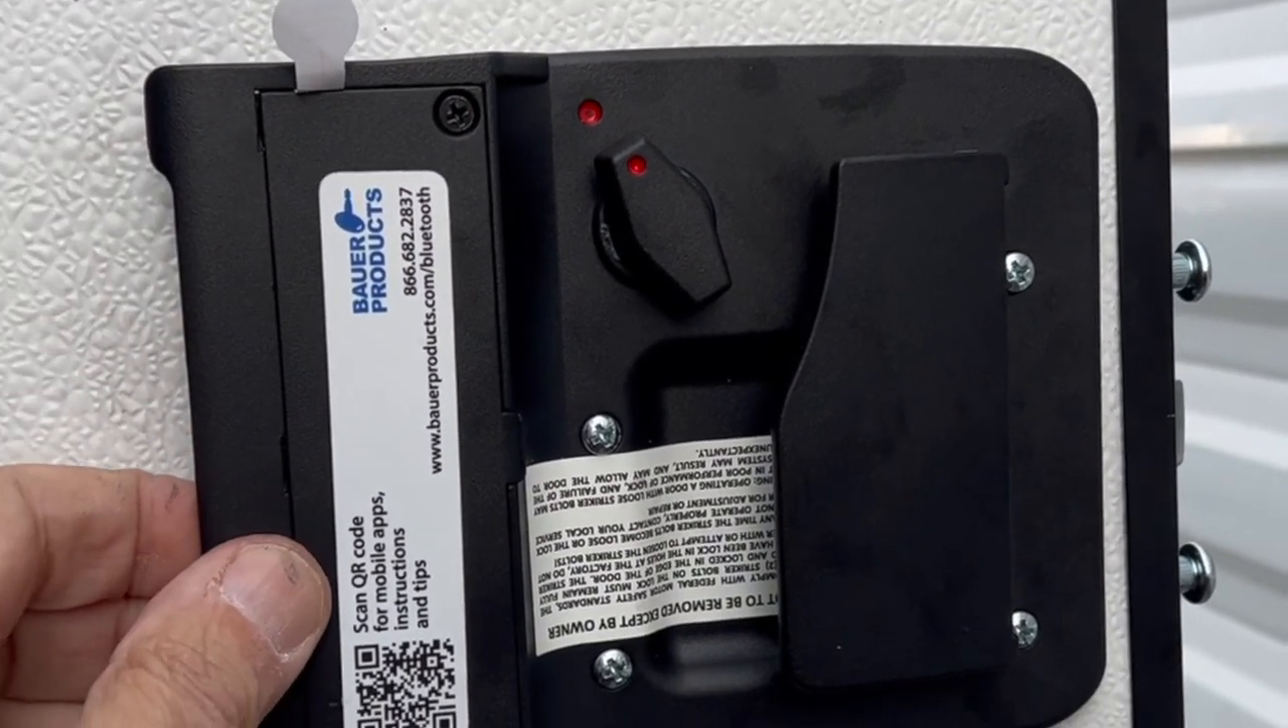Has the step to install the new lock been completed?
Yes.